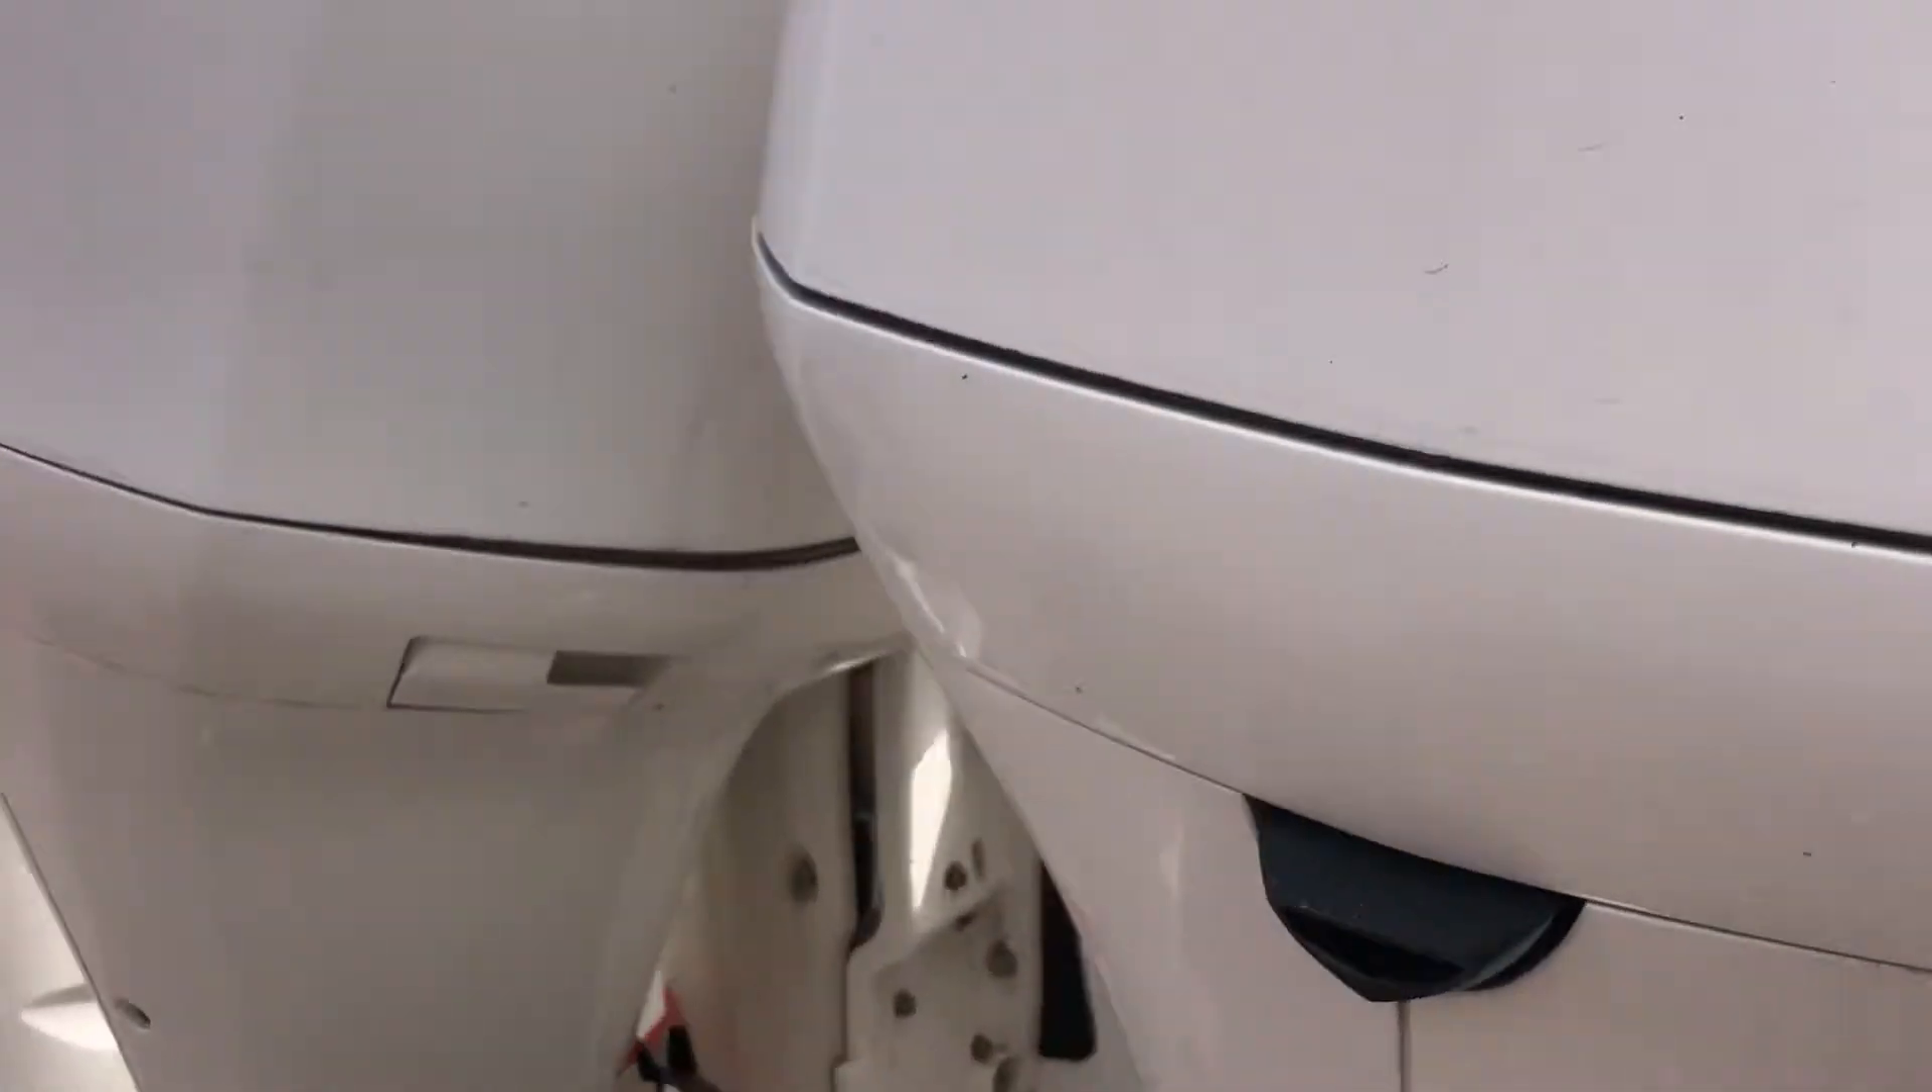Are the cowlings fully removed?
No.